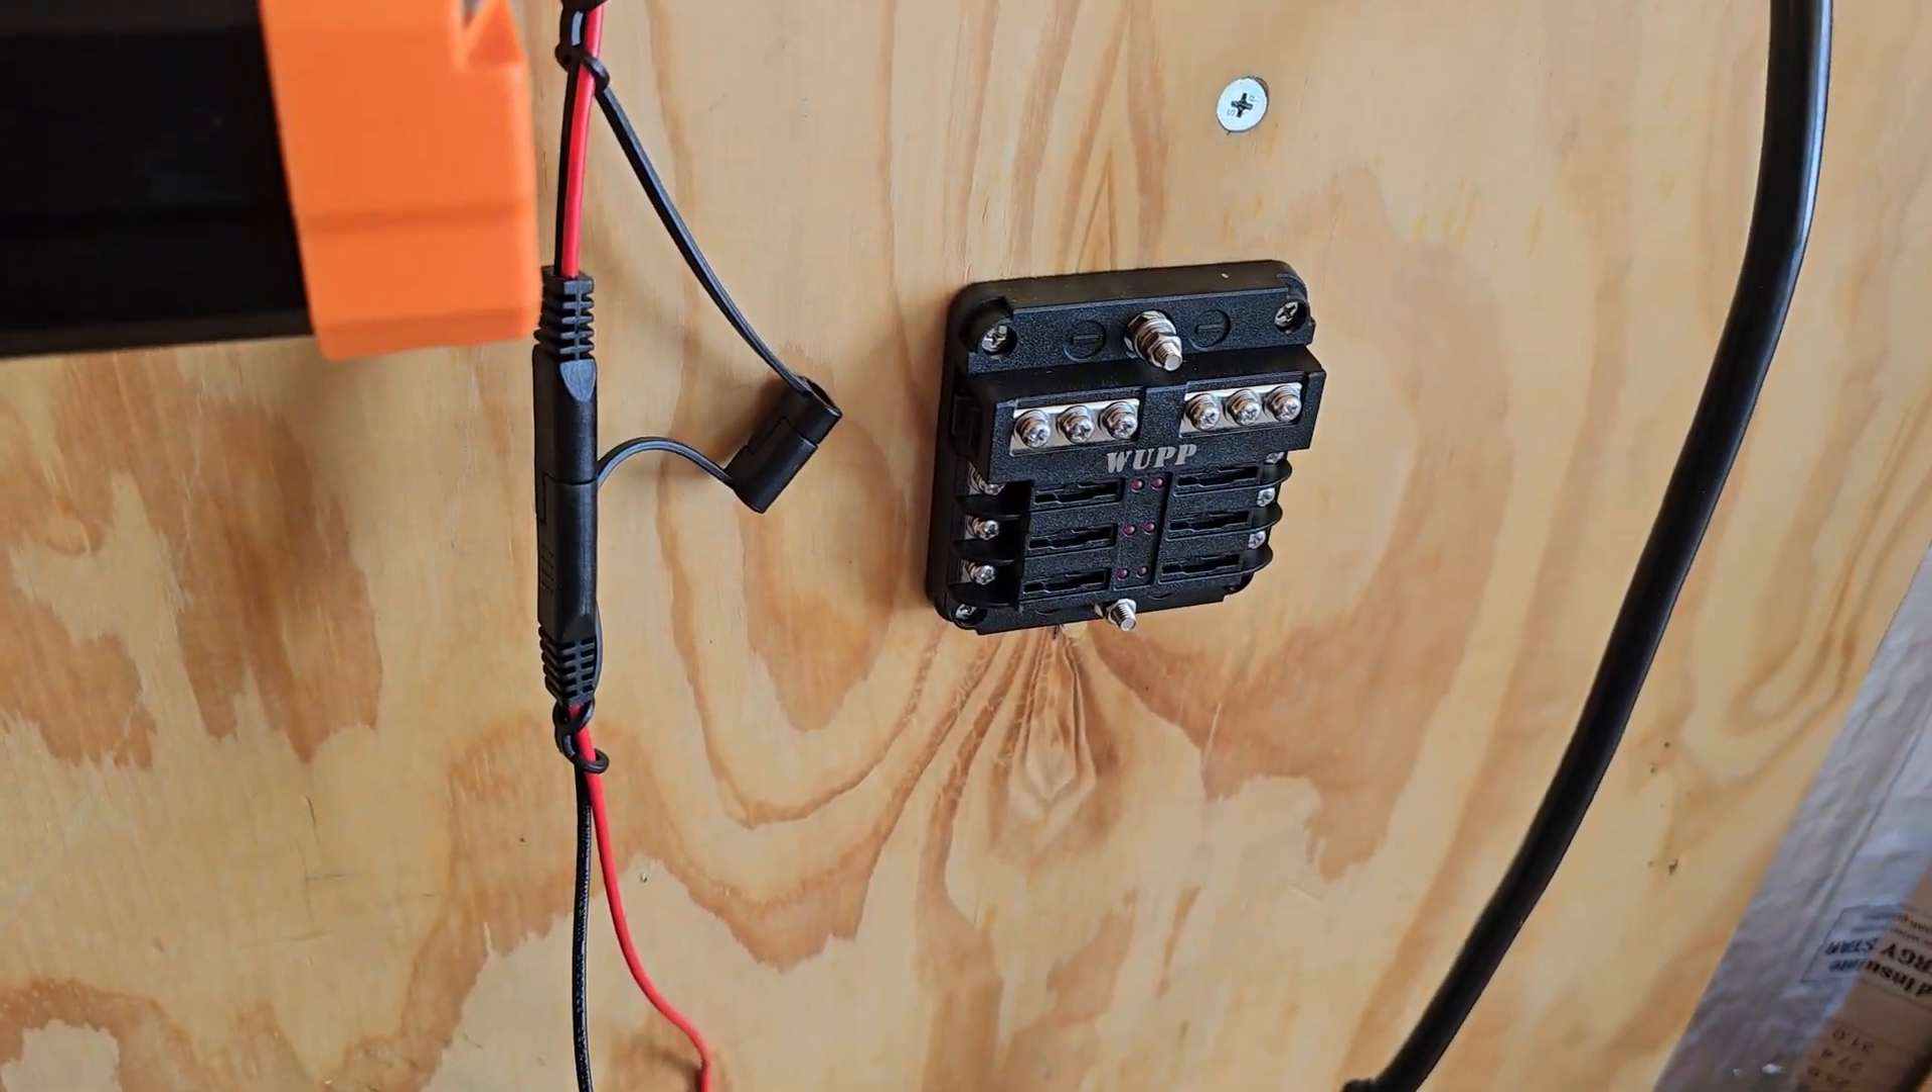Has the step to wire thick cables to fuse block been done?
No.